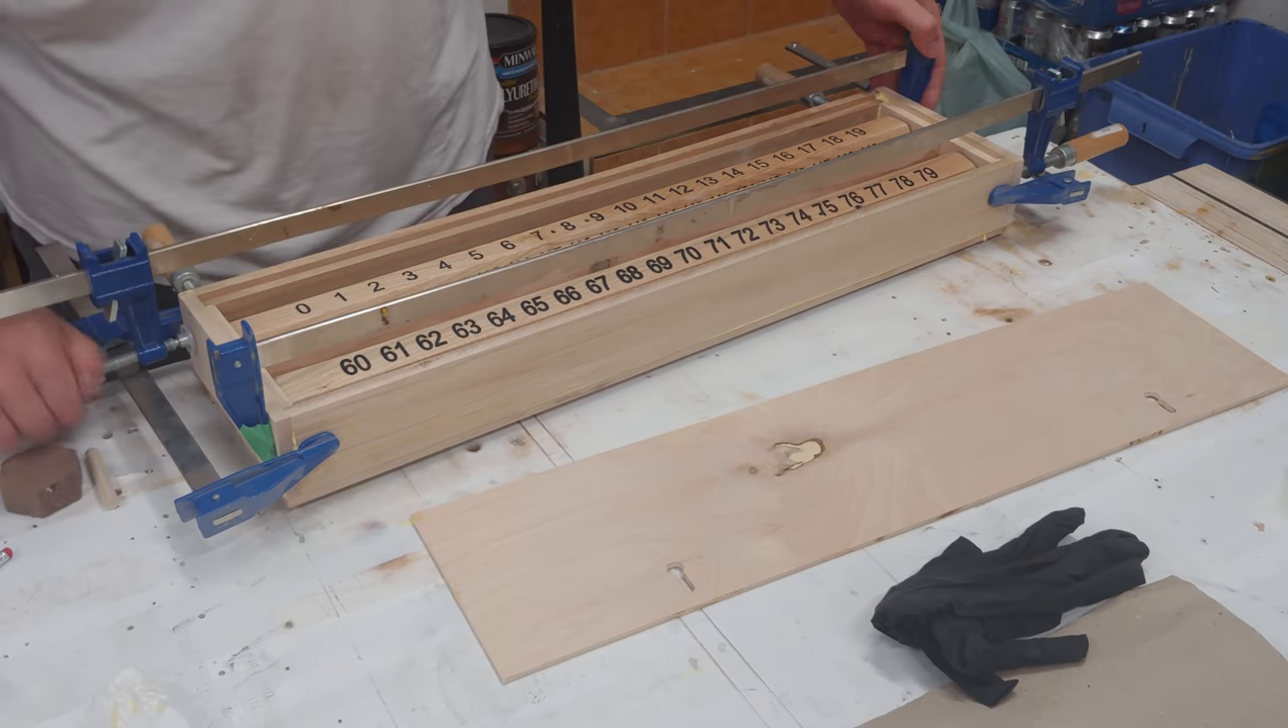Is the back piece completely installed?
No.